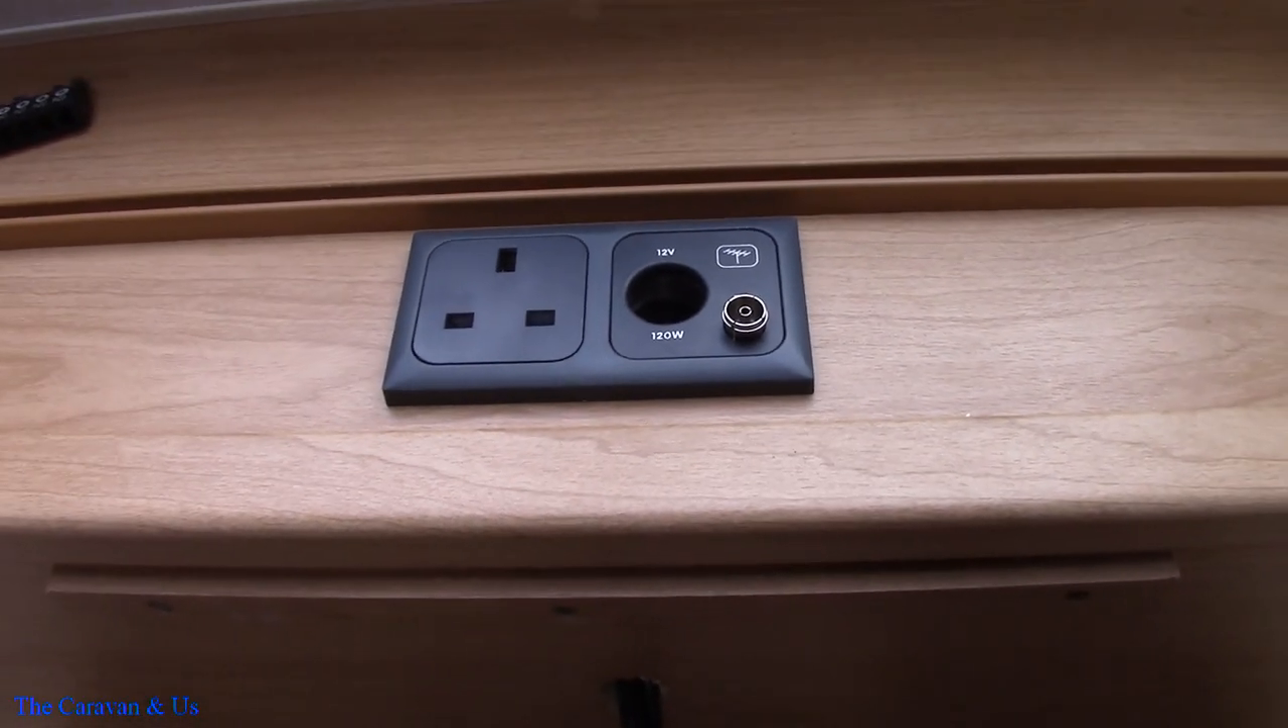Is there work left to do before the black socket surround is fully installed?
No.